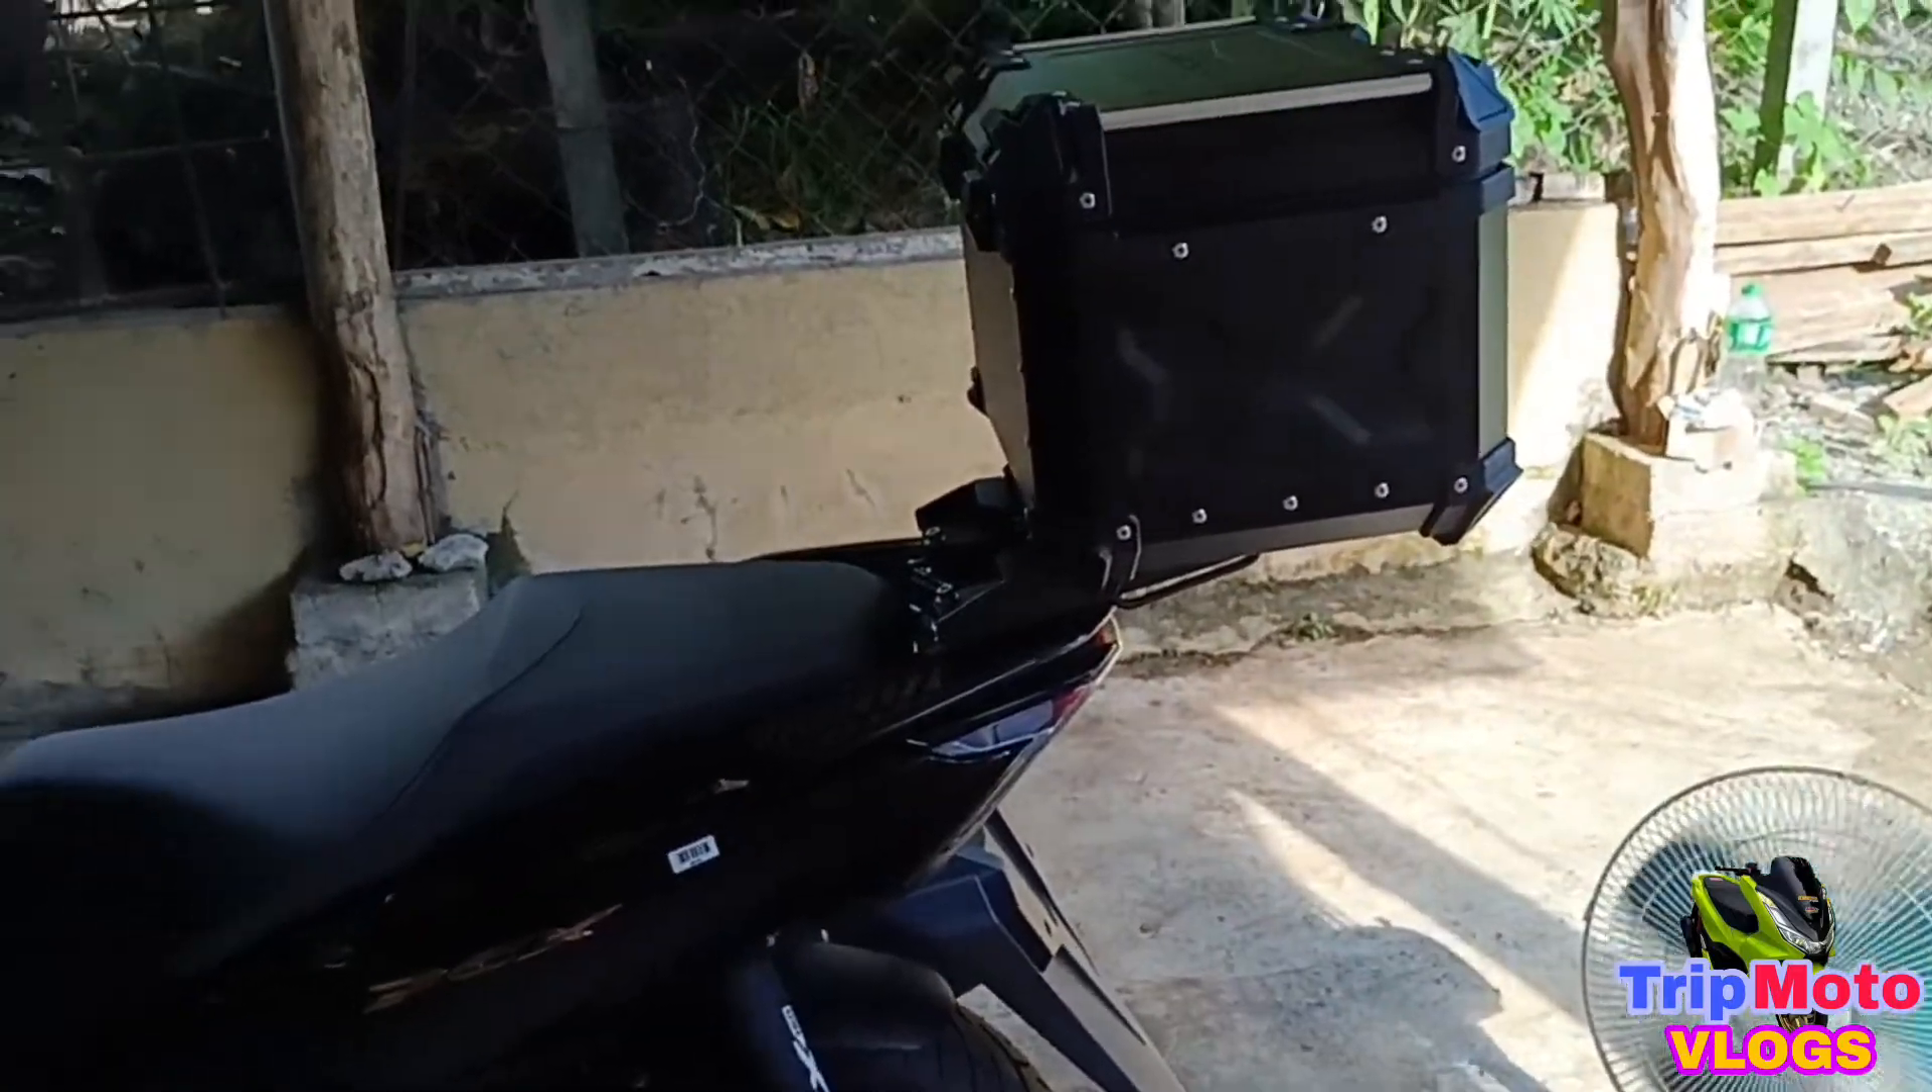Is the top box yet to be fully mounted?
No.